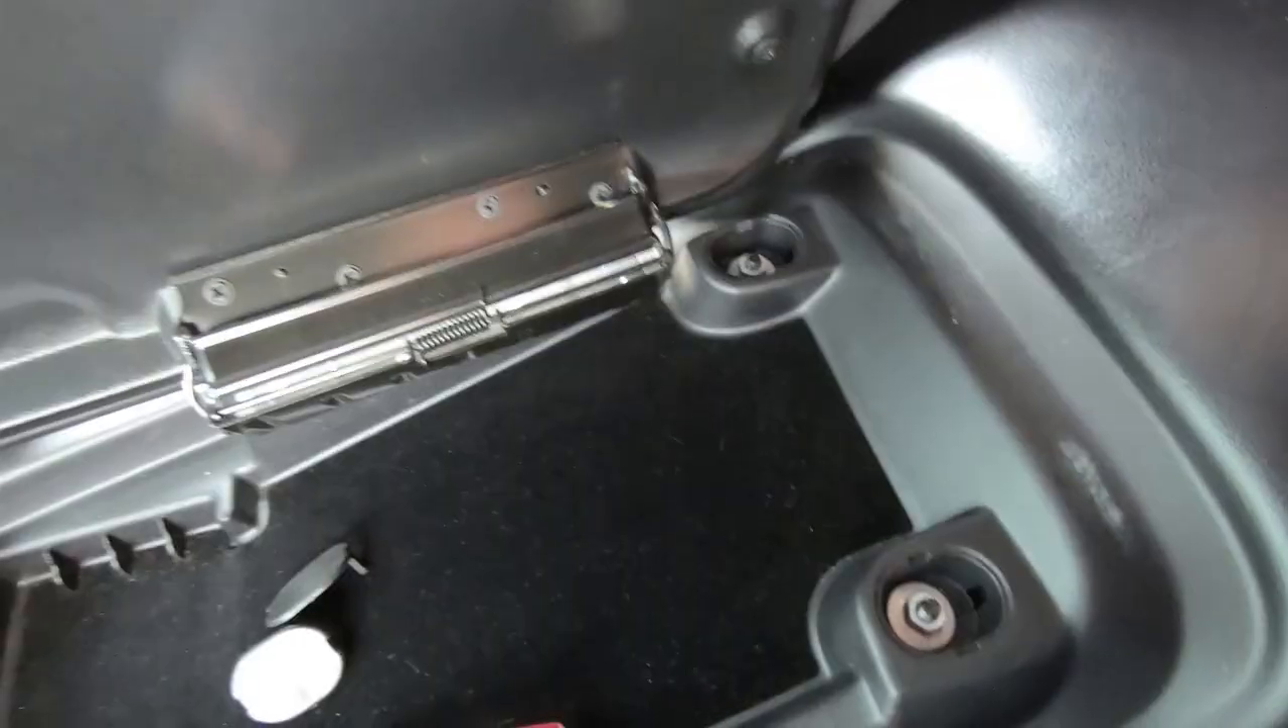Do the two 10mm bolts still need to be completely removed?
Yes.